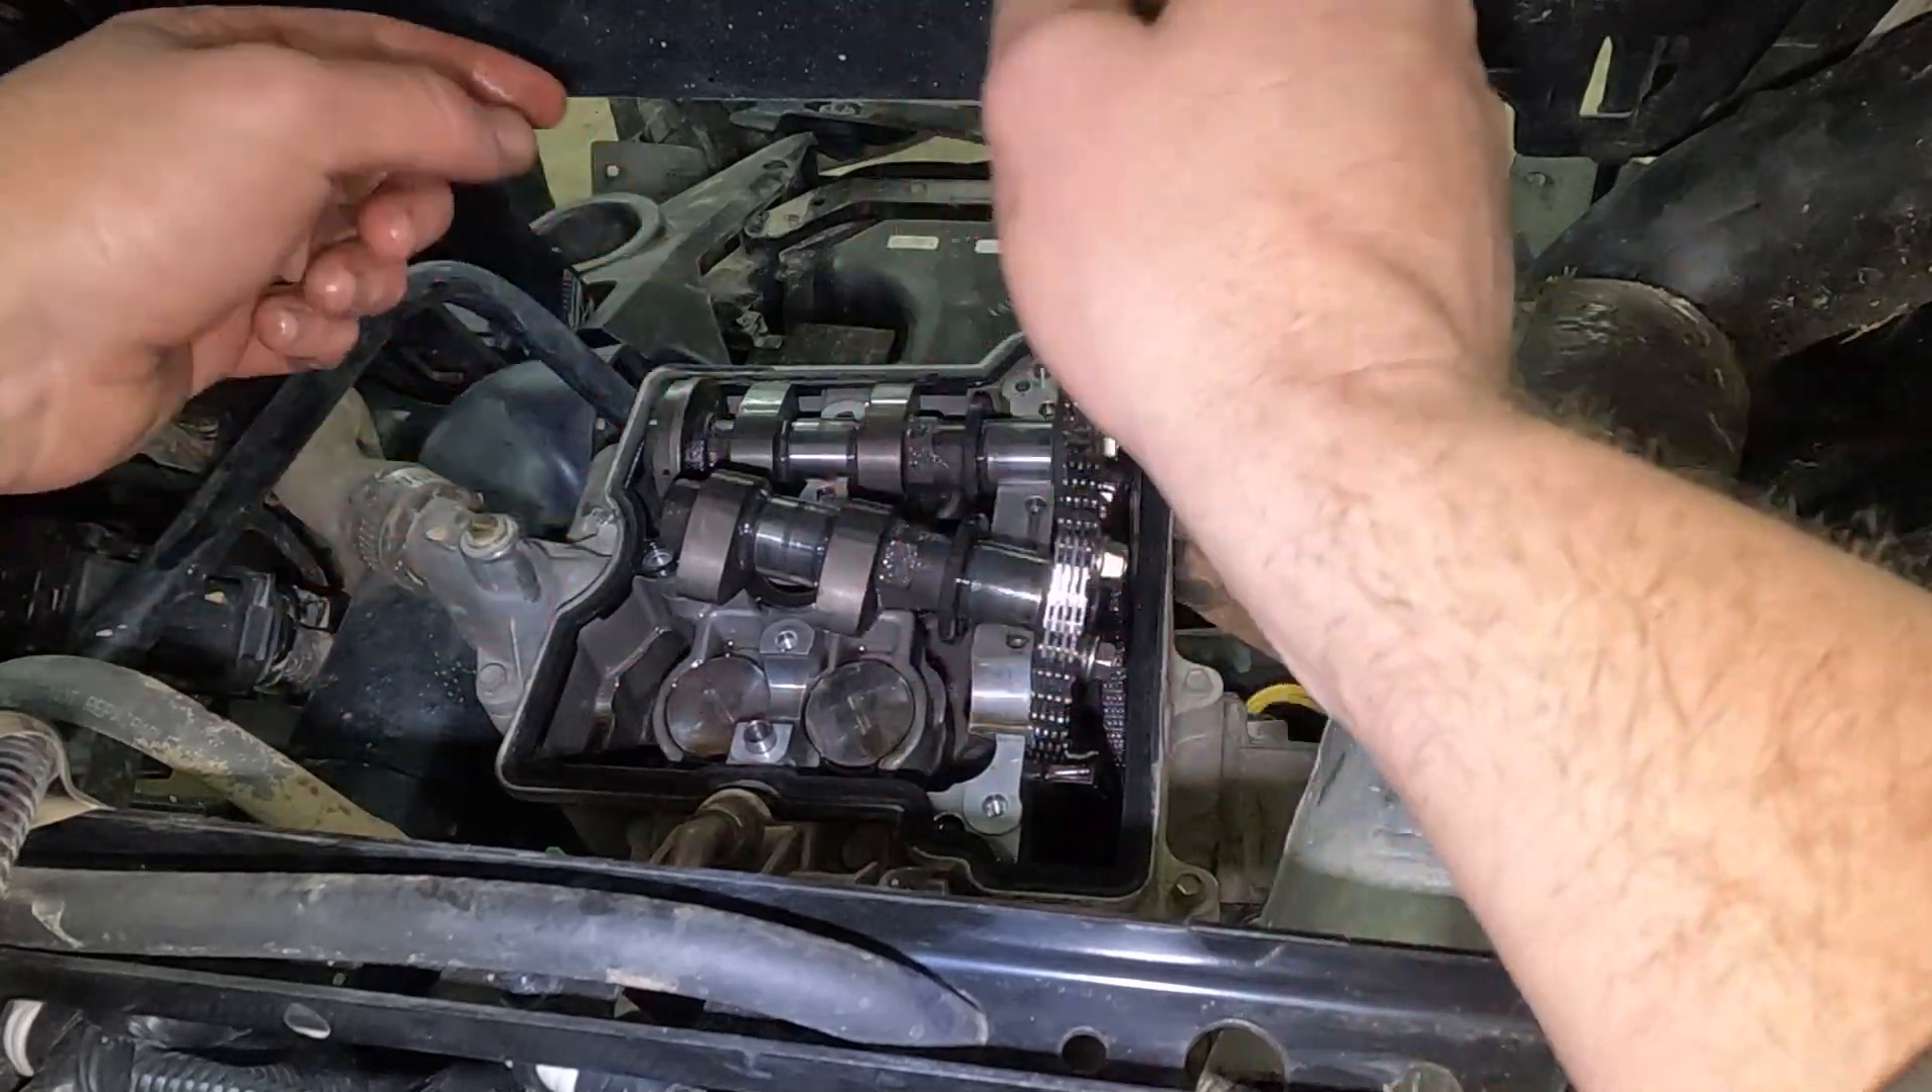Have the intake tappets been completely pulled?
No.